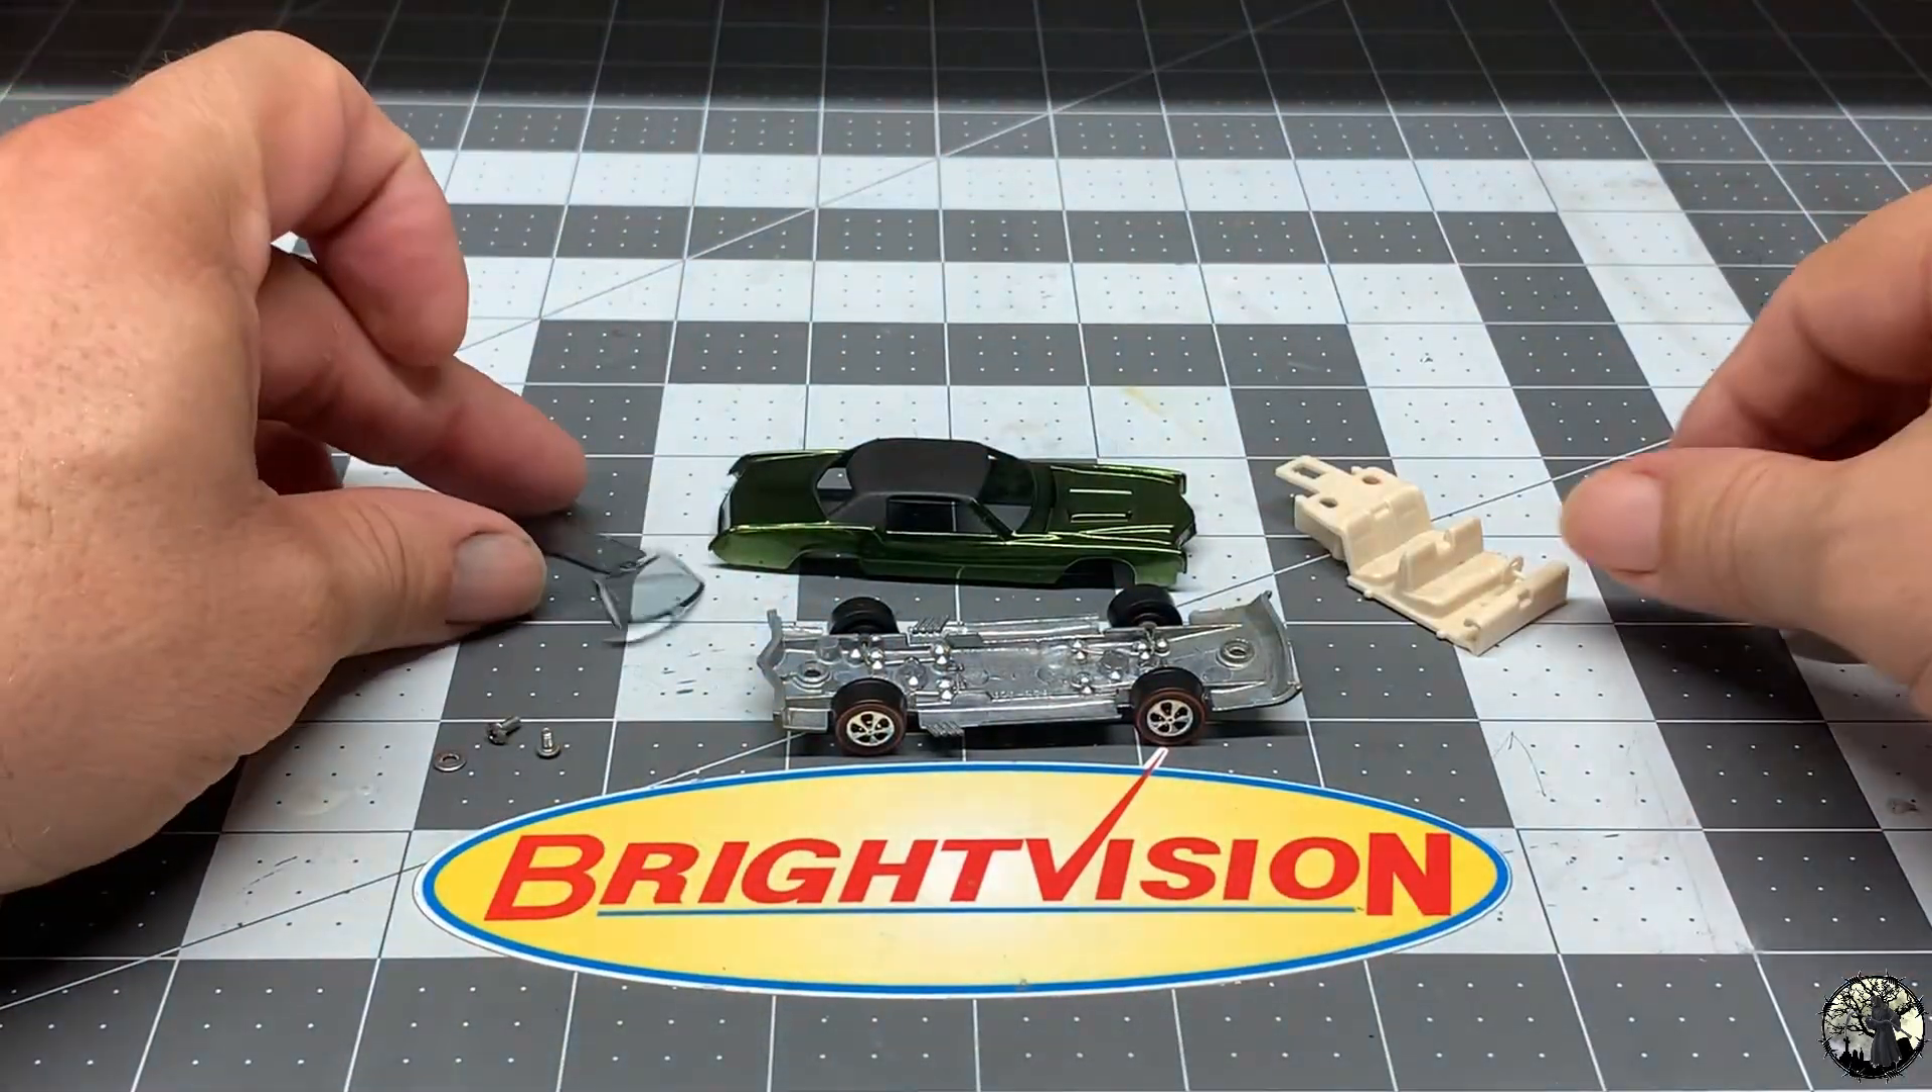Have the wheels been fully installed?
Yes.